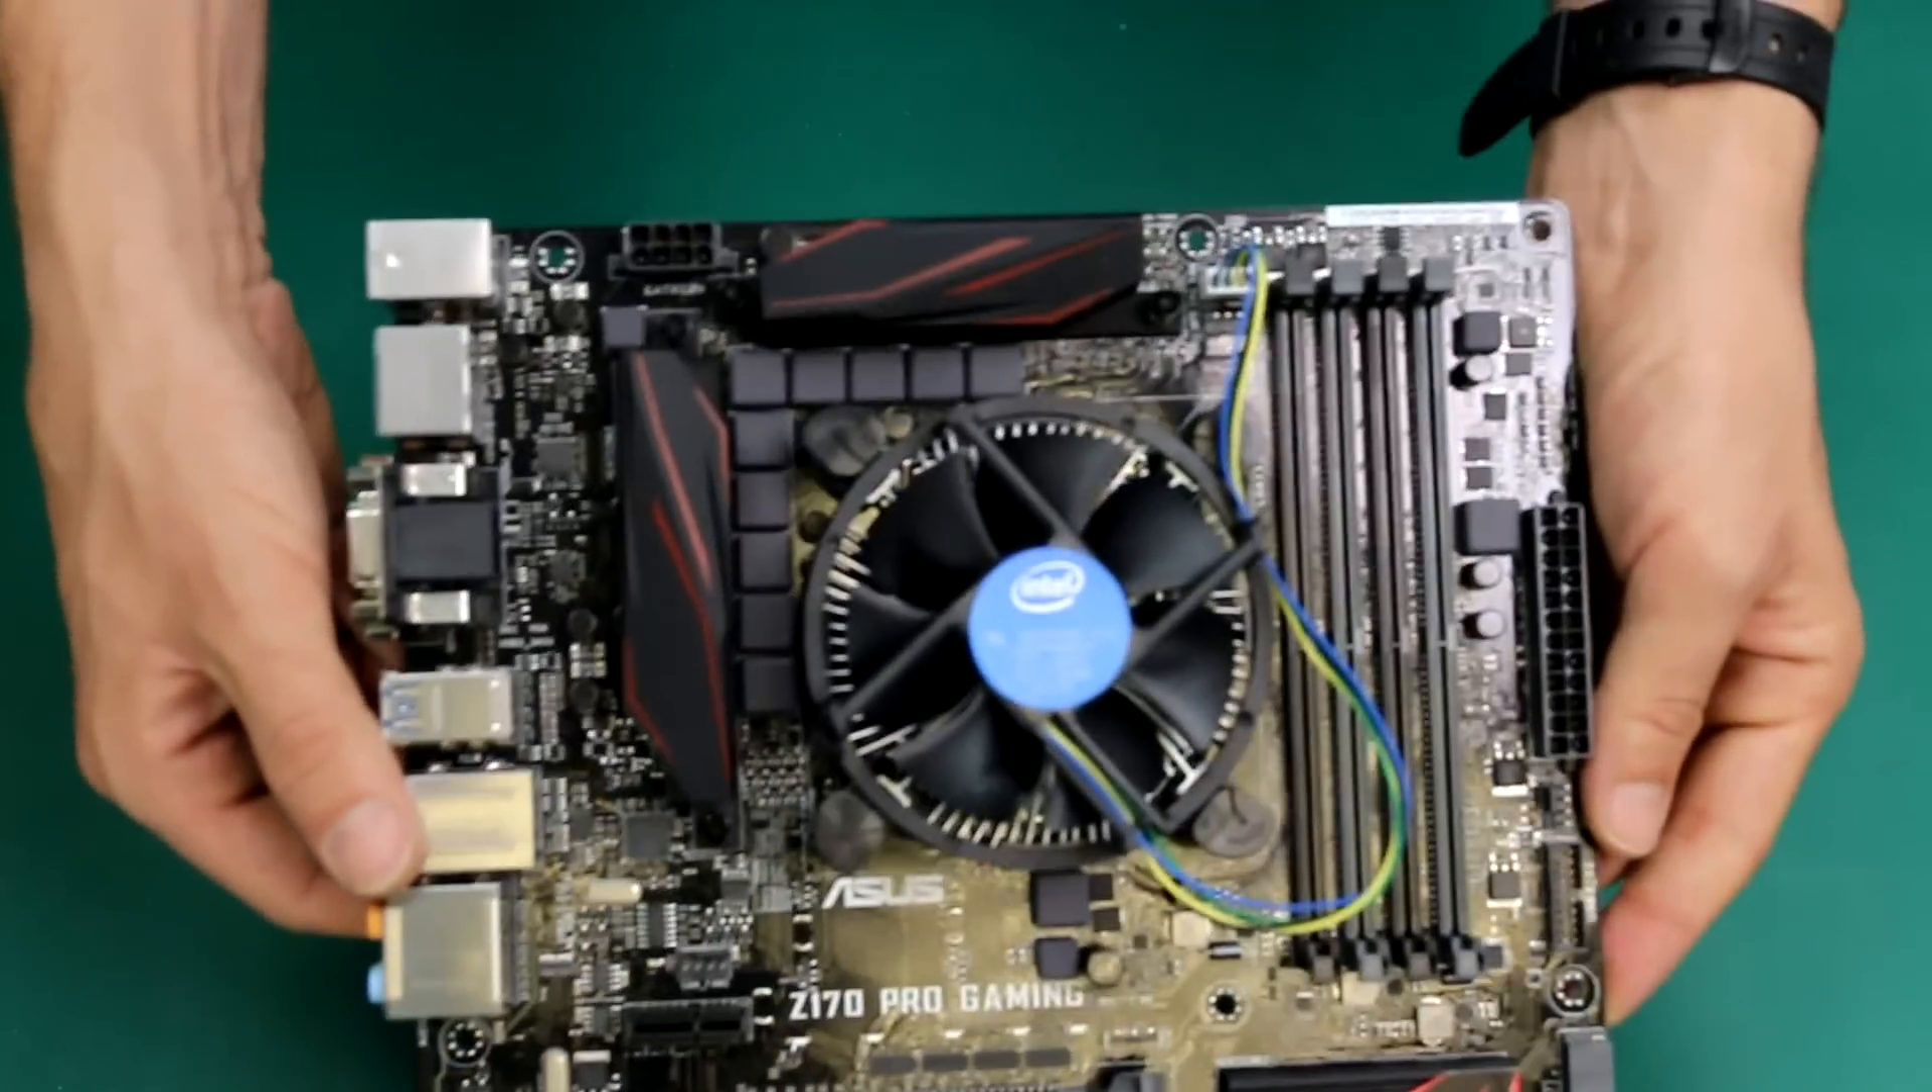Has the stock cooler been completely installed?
Yes.